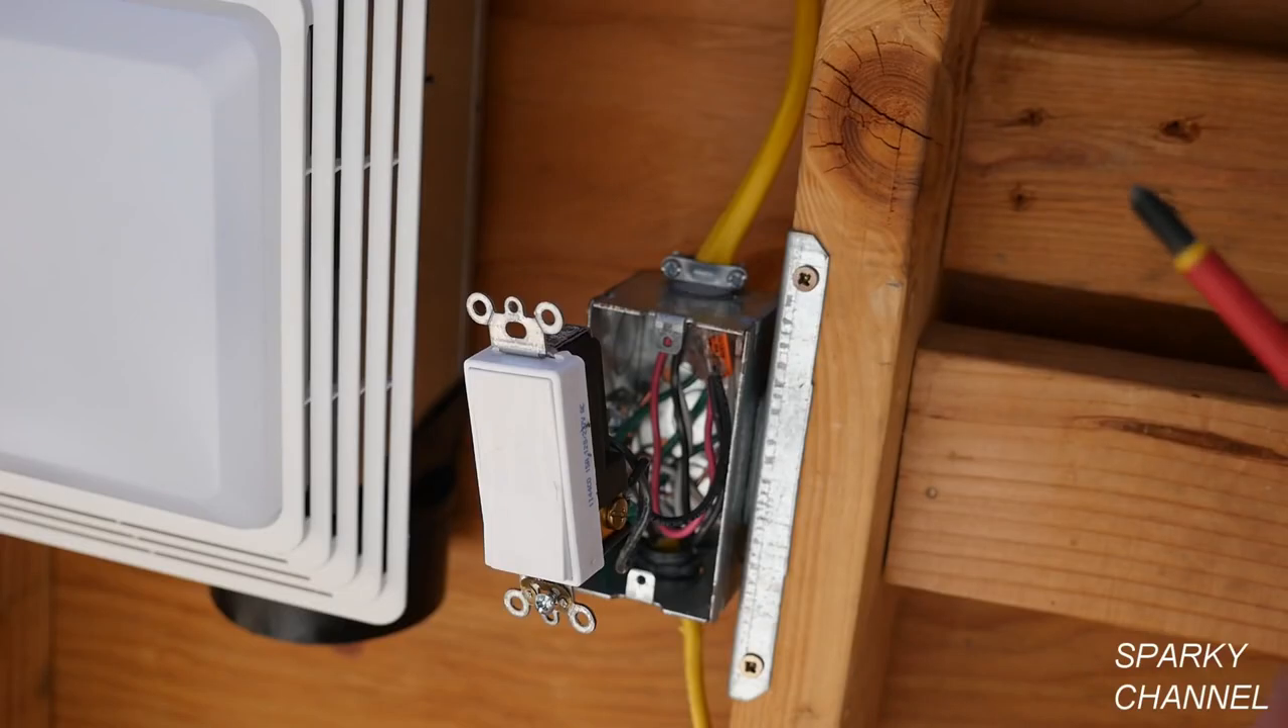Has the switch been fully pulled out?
Yes.